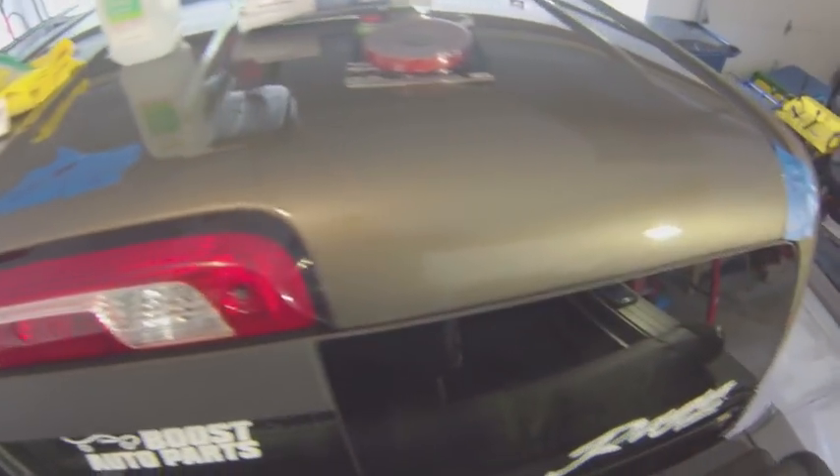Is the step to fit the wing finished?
No.